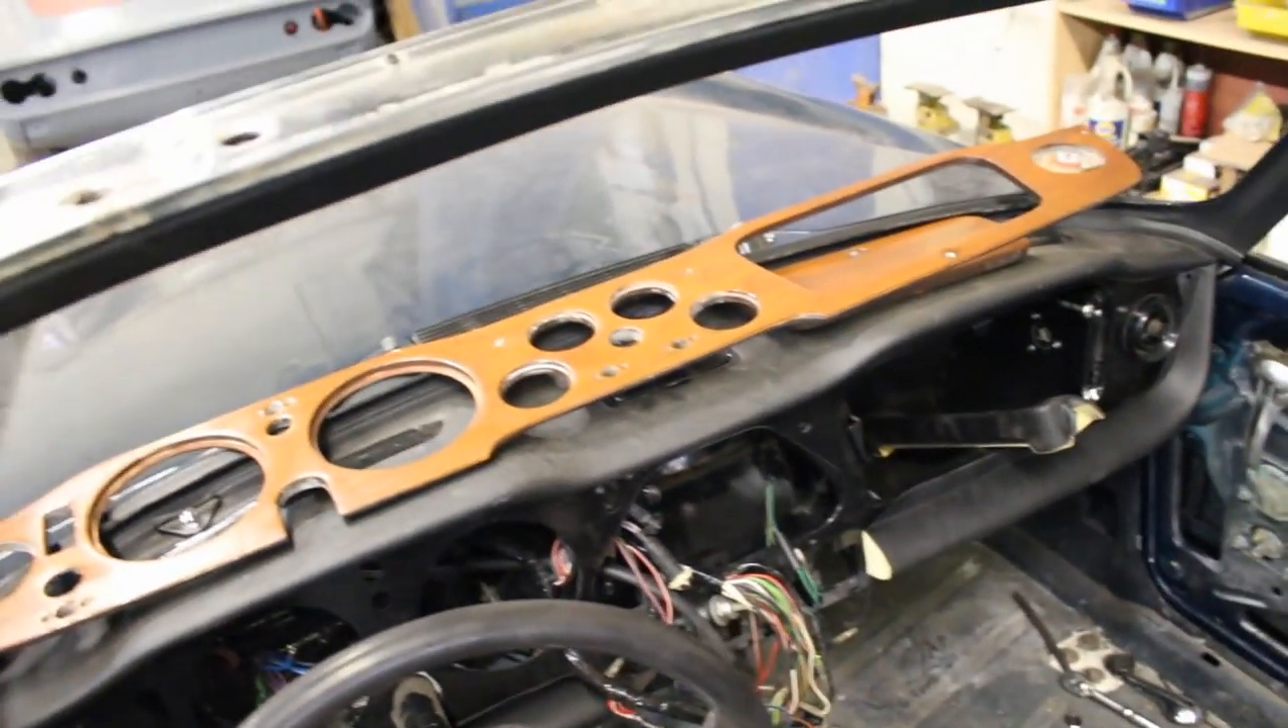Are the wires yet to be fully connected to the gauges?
Yes.